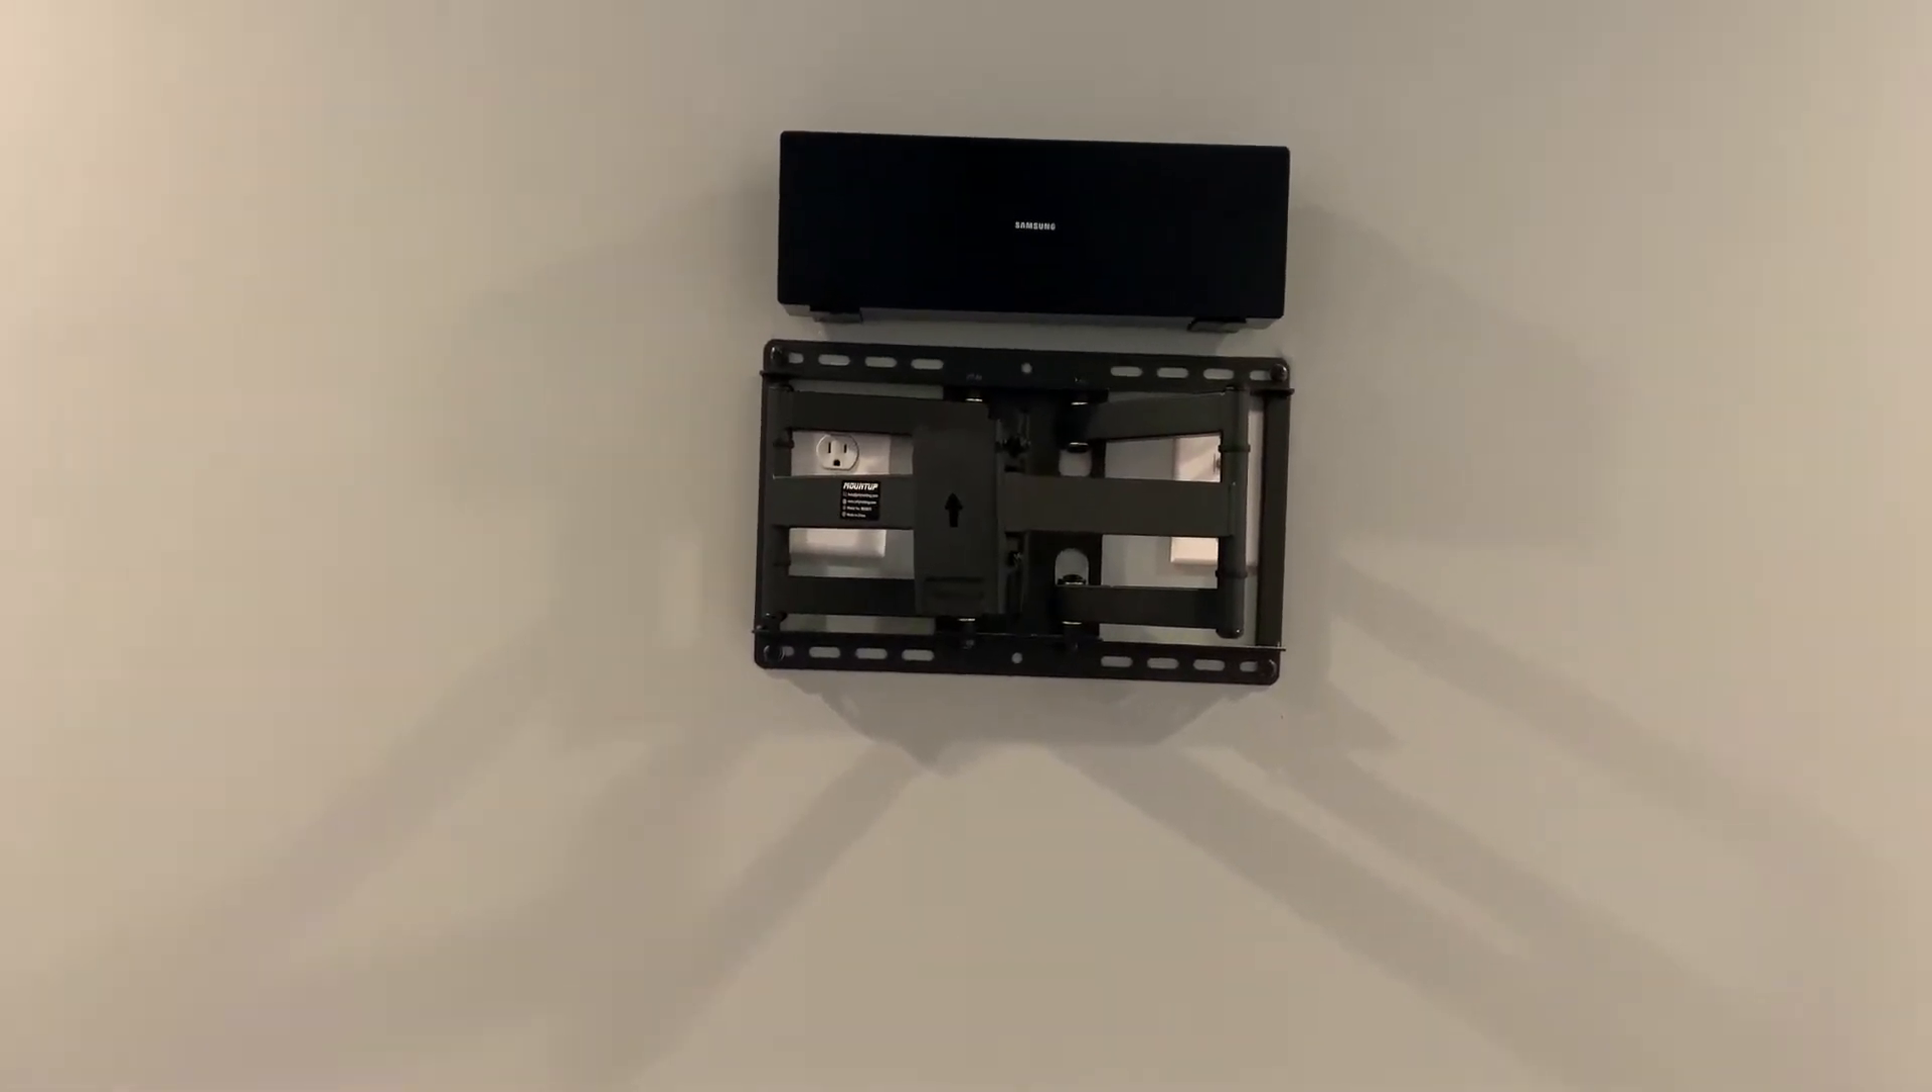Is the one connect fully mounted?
Yes.